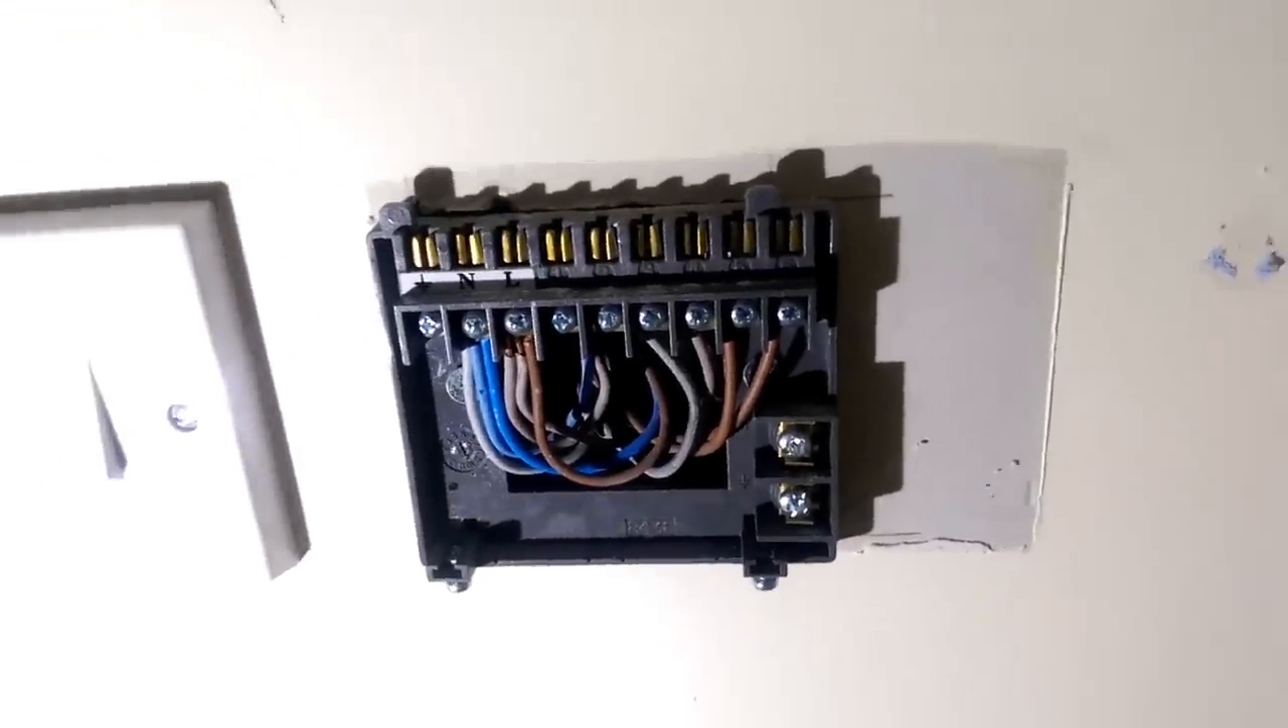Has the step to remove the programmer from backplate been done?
Yes.